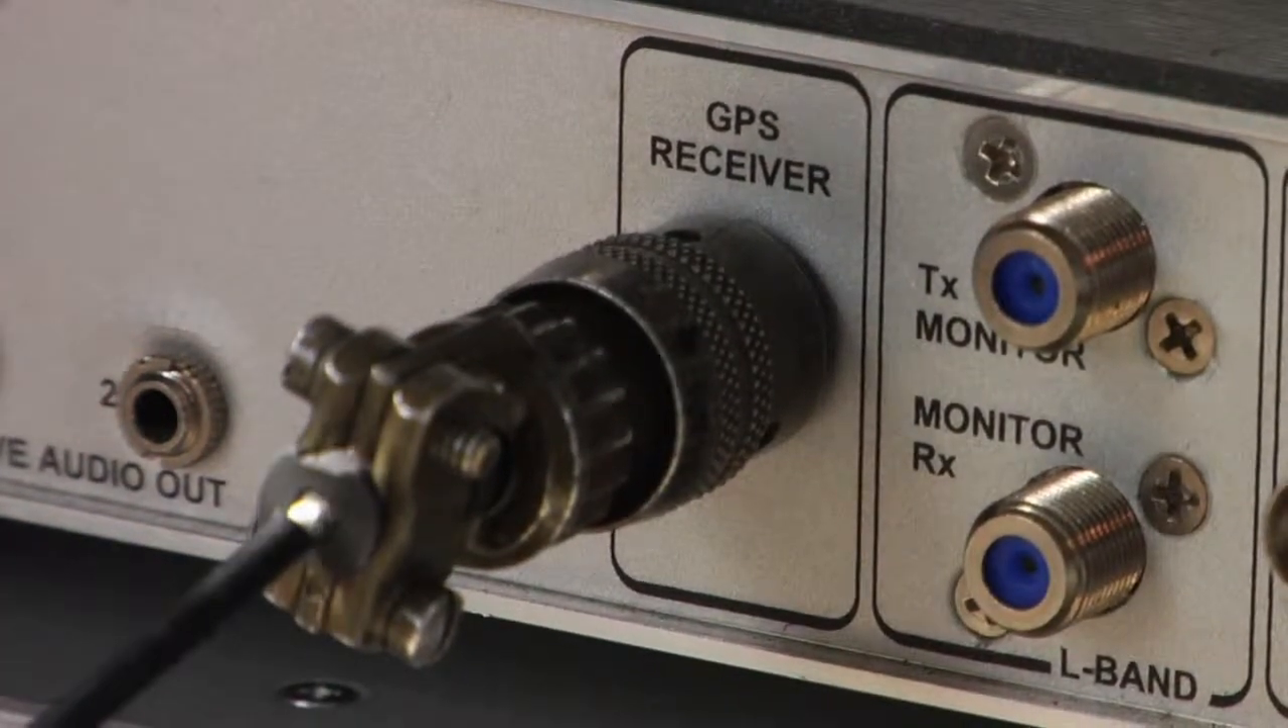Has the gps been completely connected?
Yes.